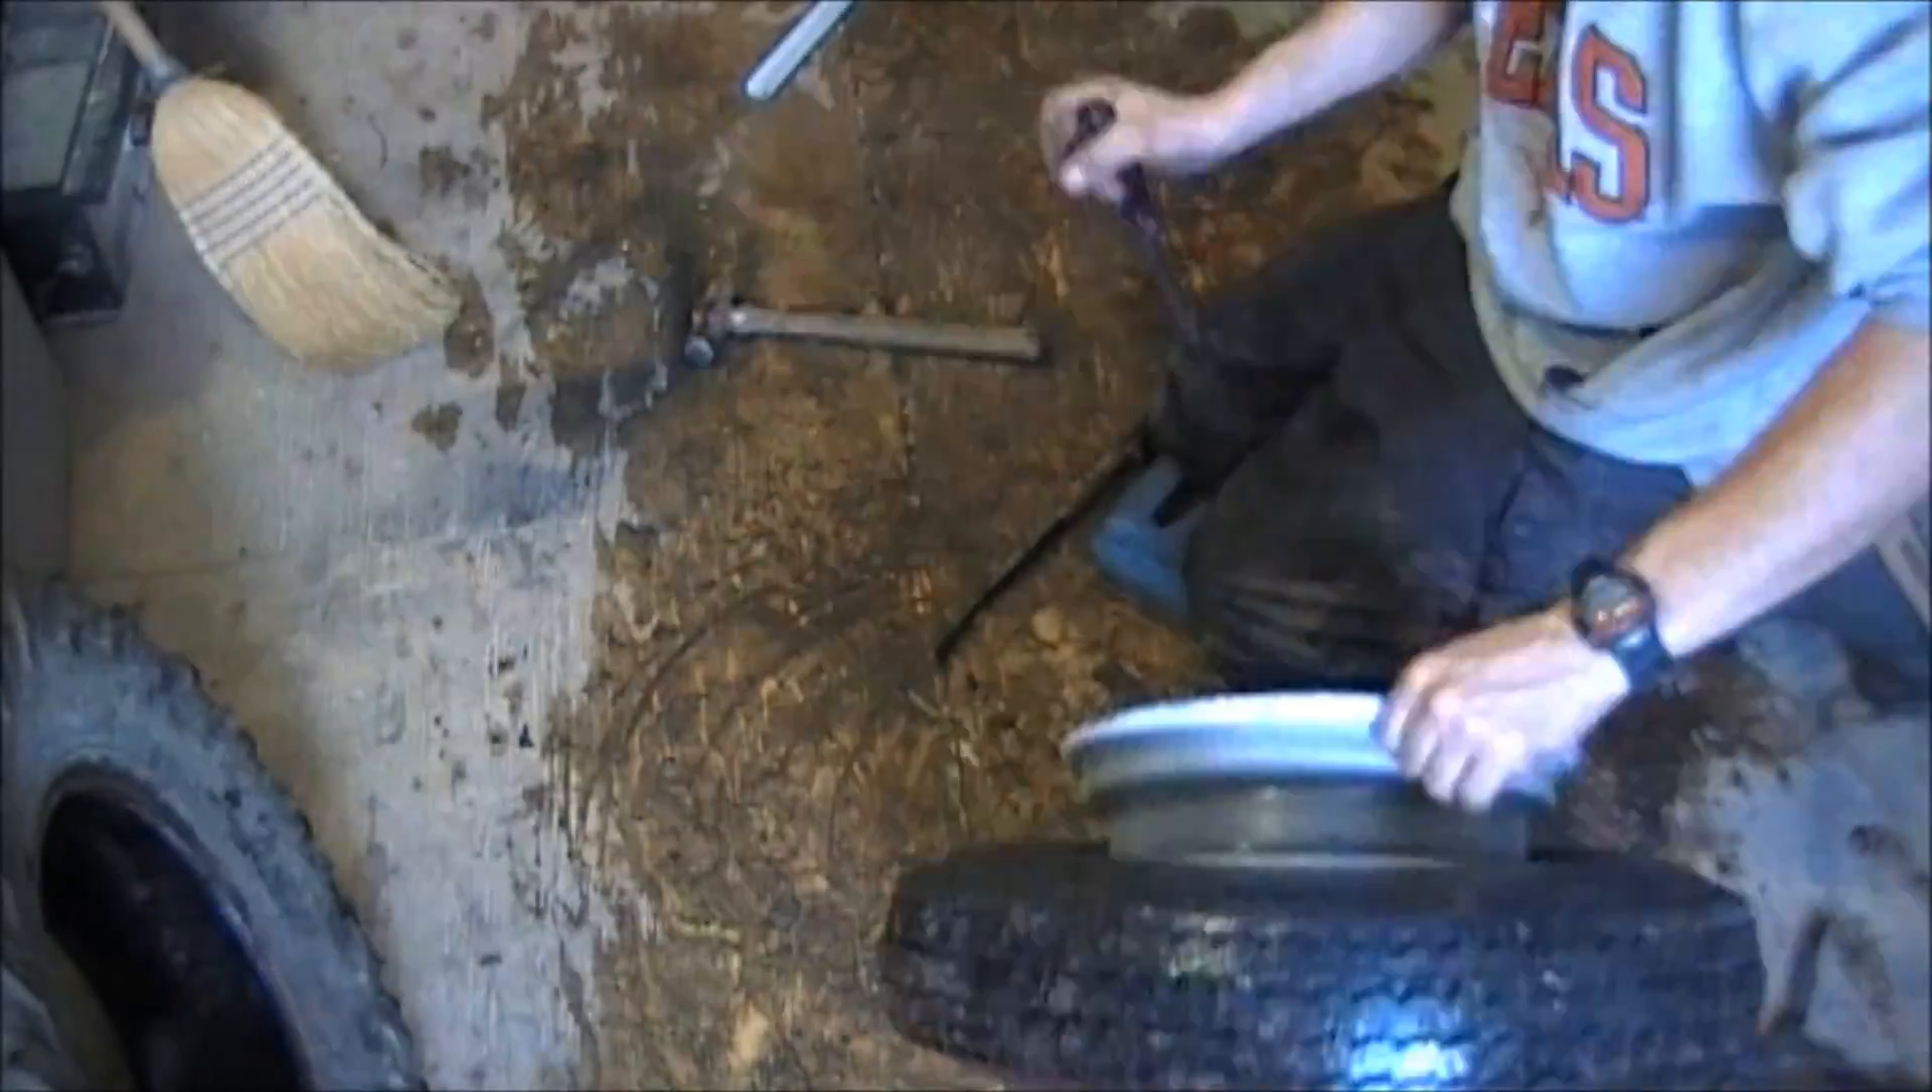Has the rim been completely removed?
No.